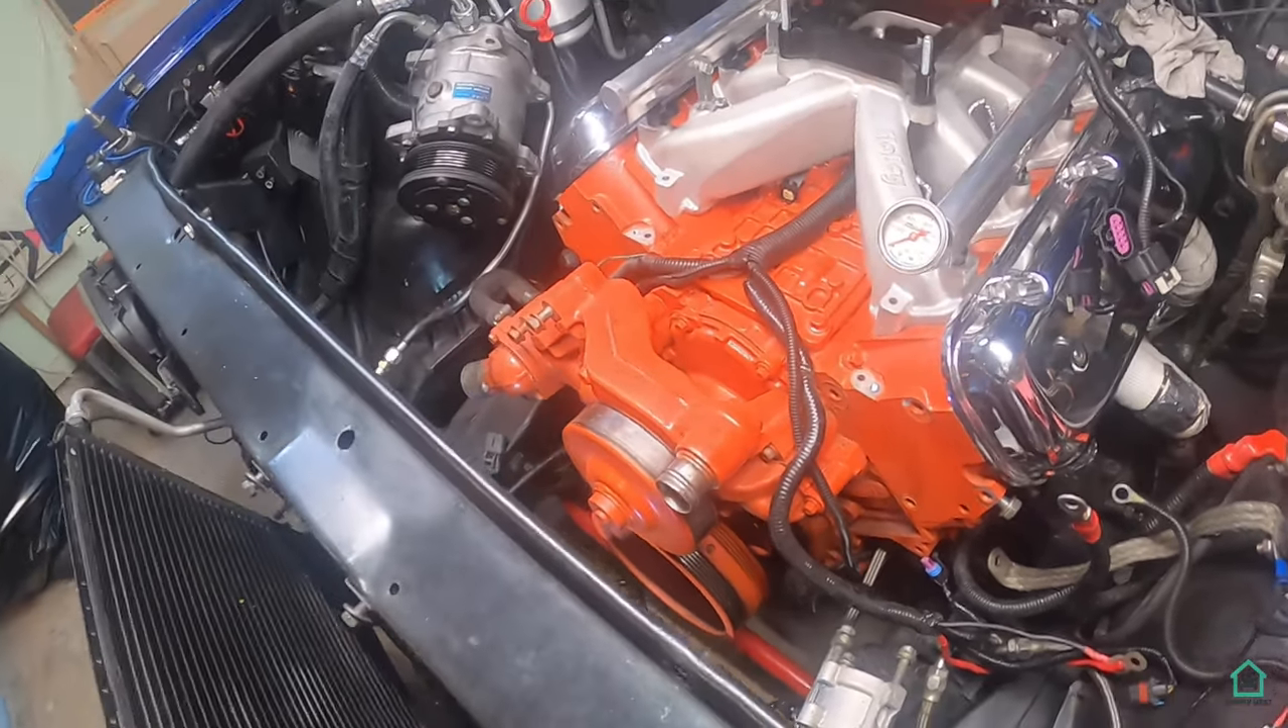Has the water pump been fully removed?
No.